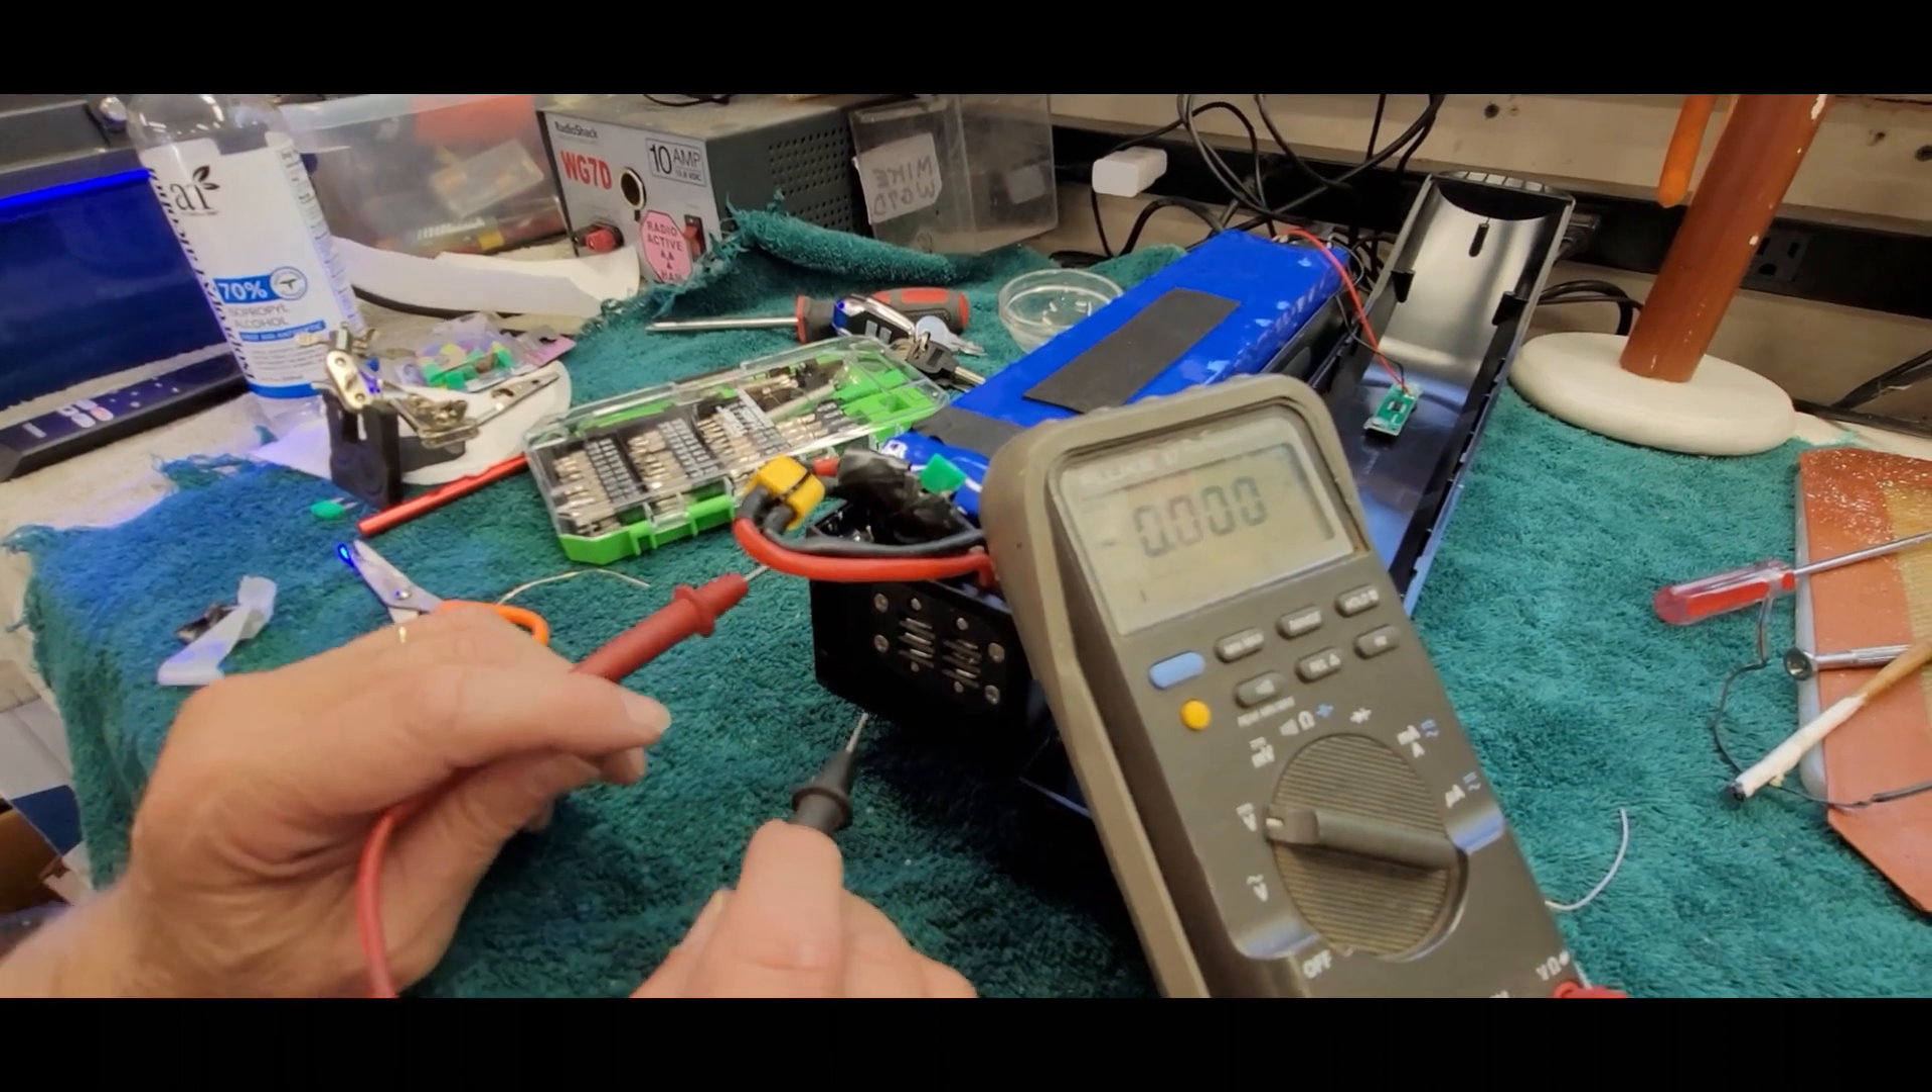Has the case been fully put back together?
No.